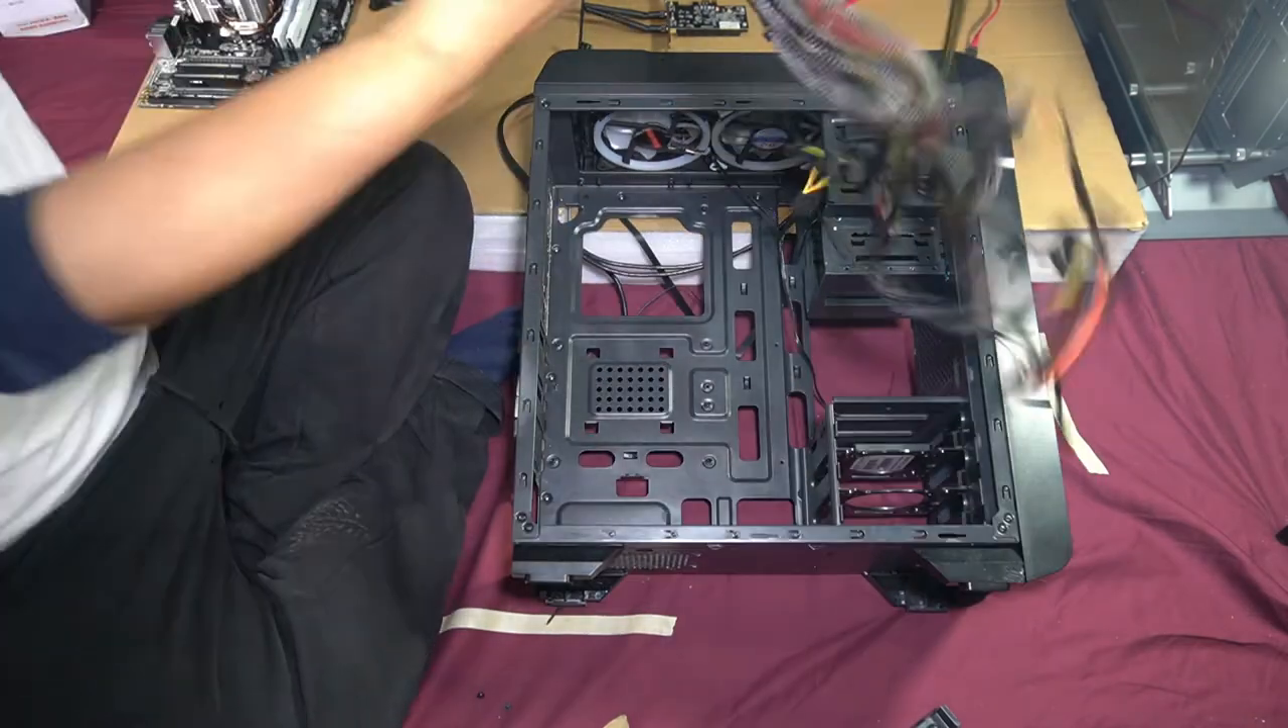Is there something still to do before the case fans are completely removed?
Yes.